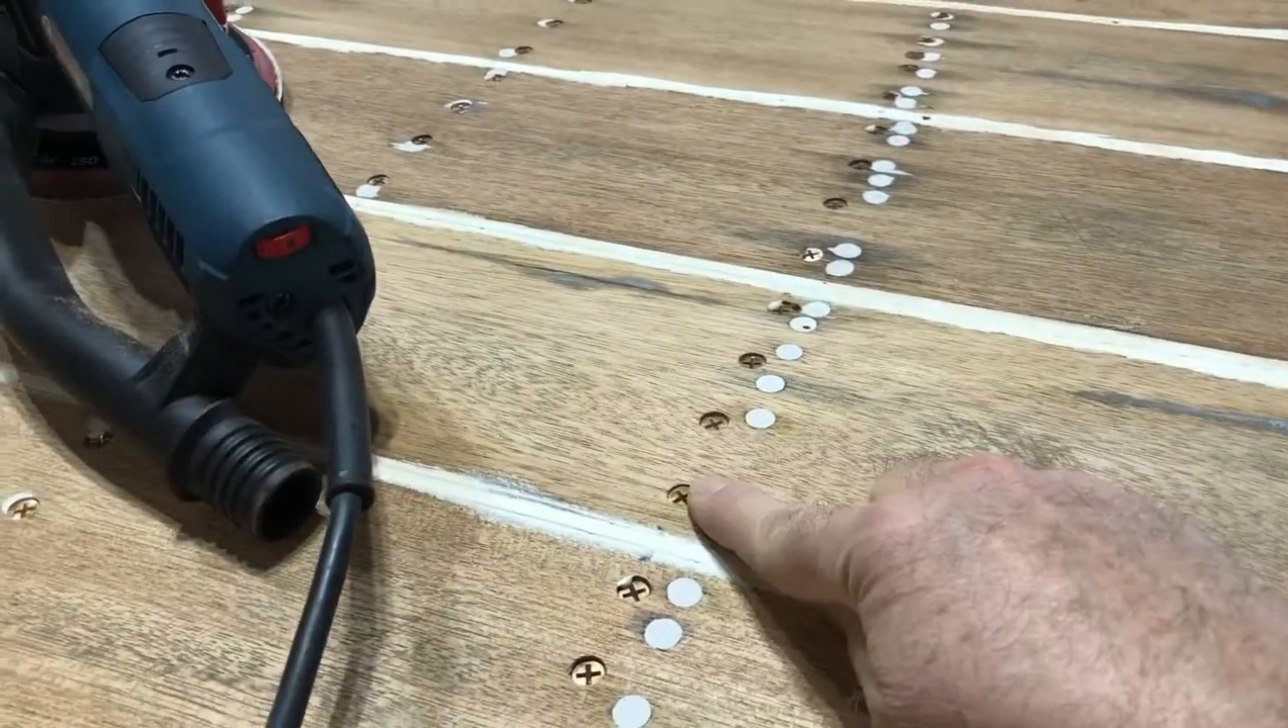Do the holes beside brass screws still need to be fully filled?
No.